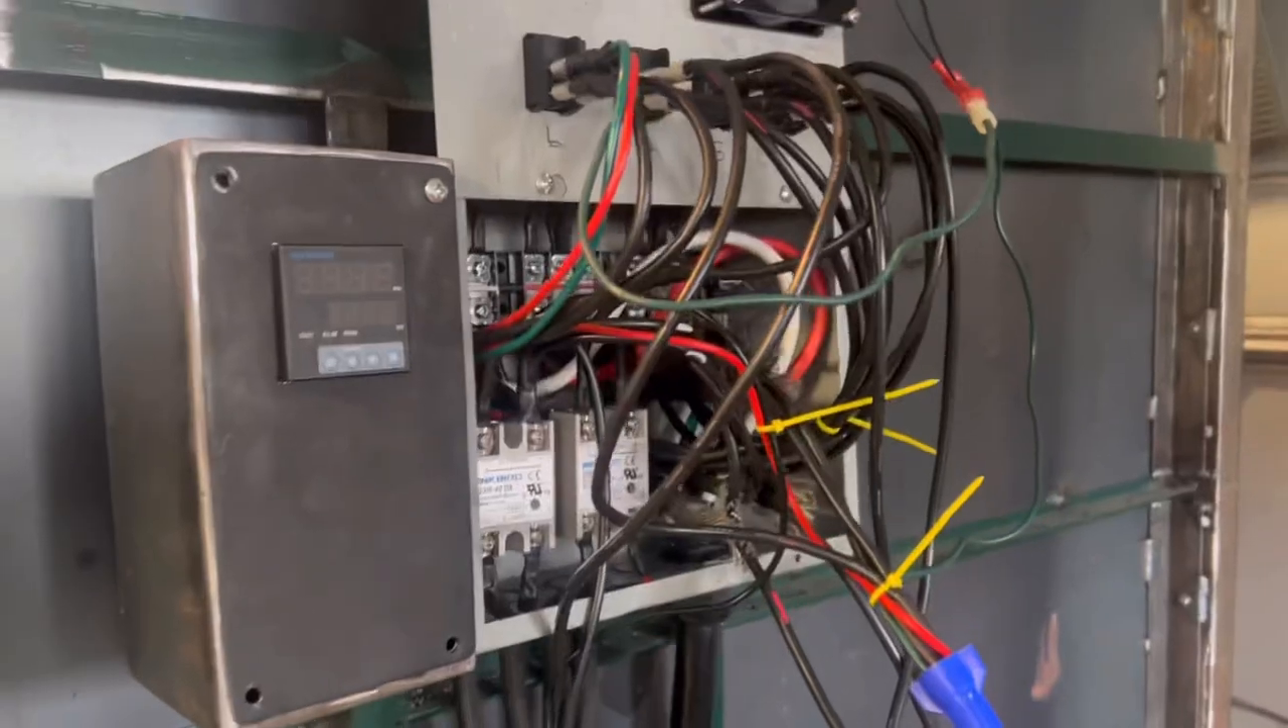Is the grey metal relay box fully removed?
No.